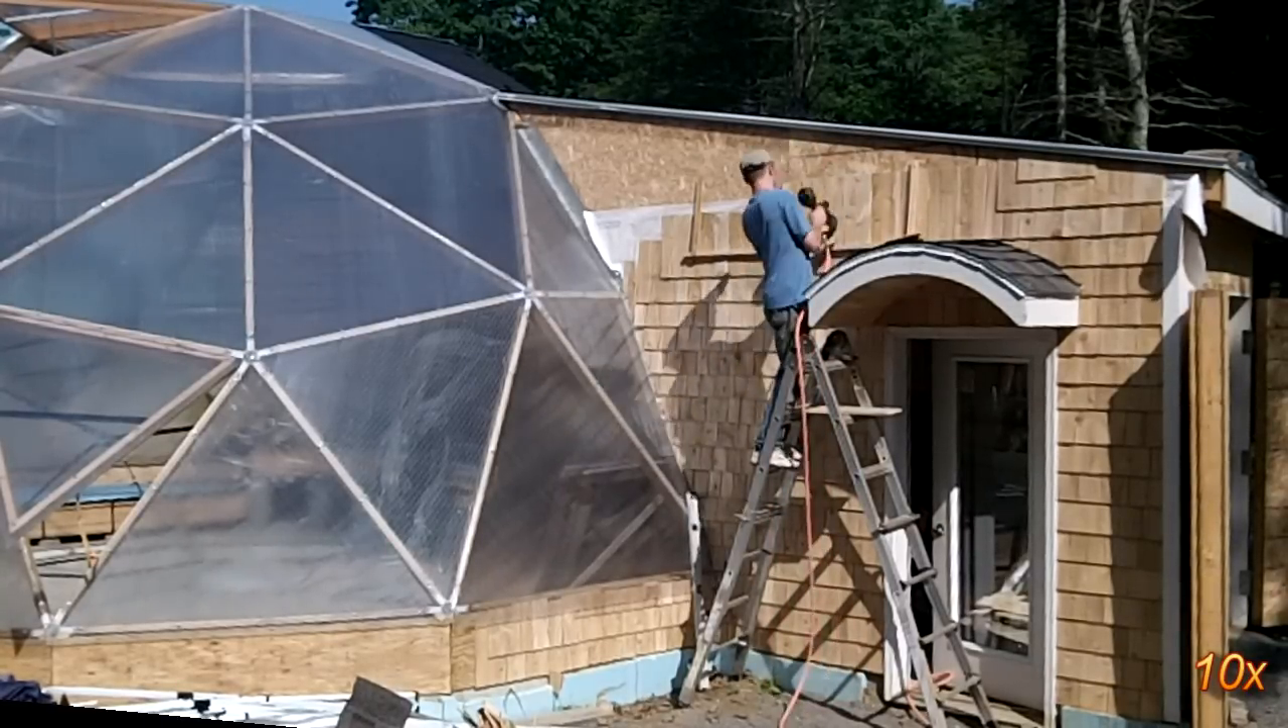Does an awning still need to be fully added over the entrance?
No.